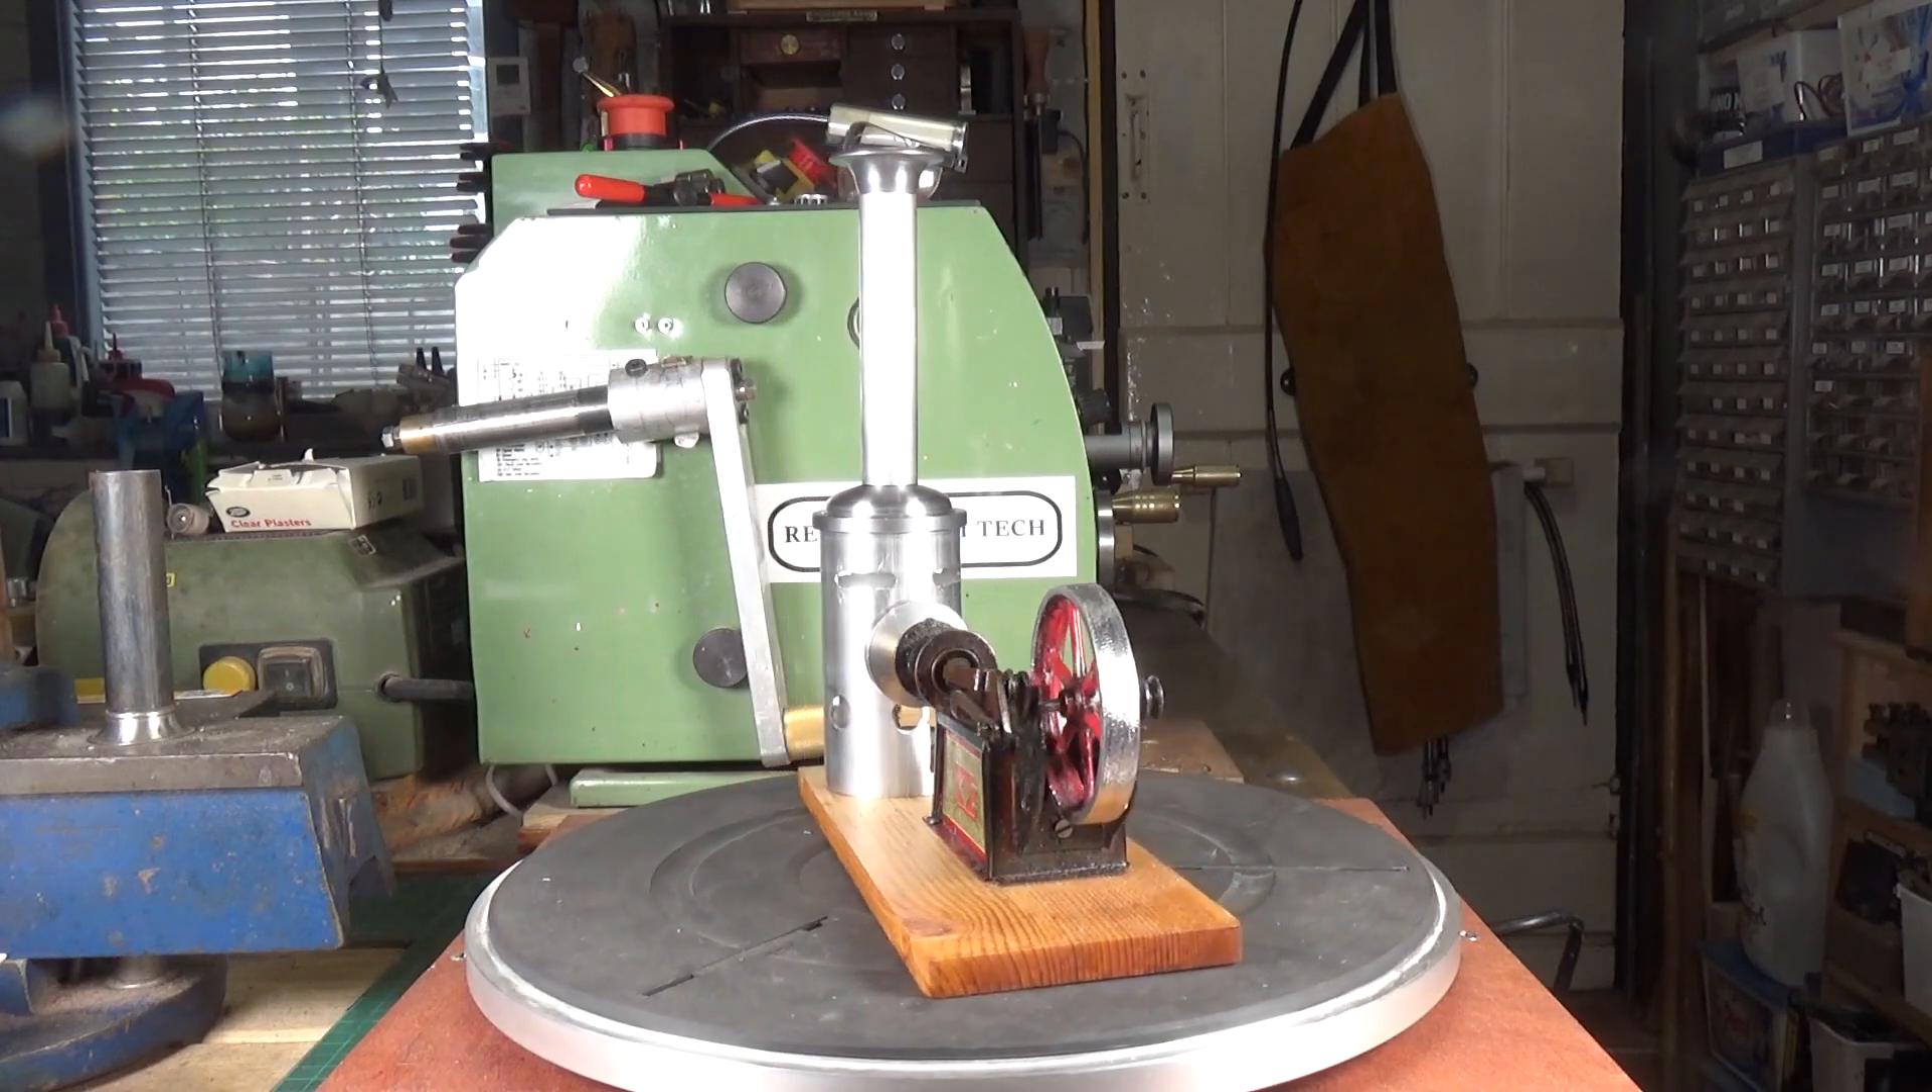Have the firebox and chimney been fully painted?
No.